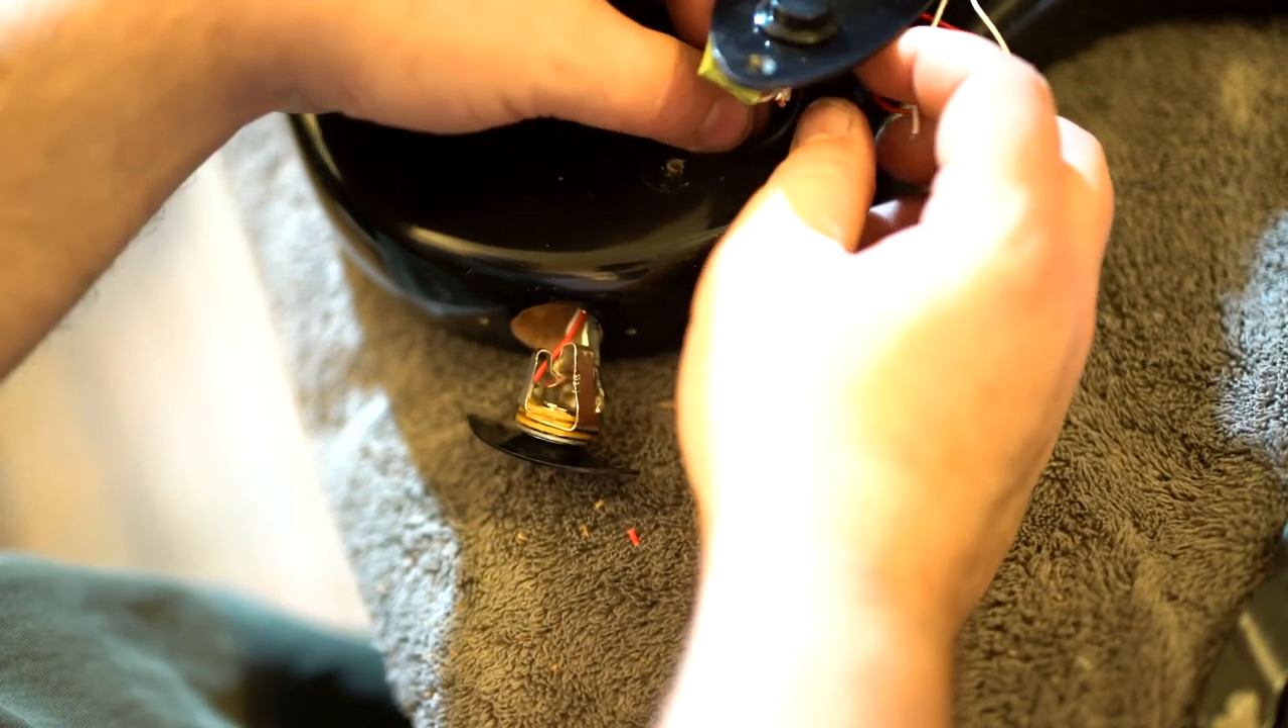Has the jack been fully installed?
No.